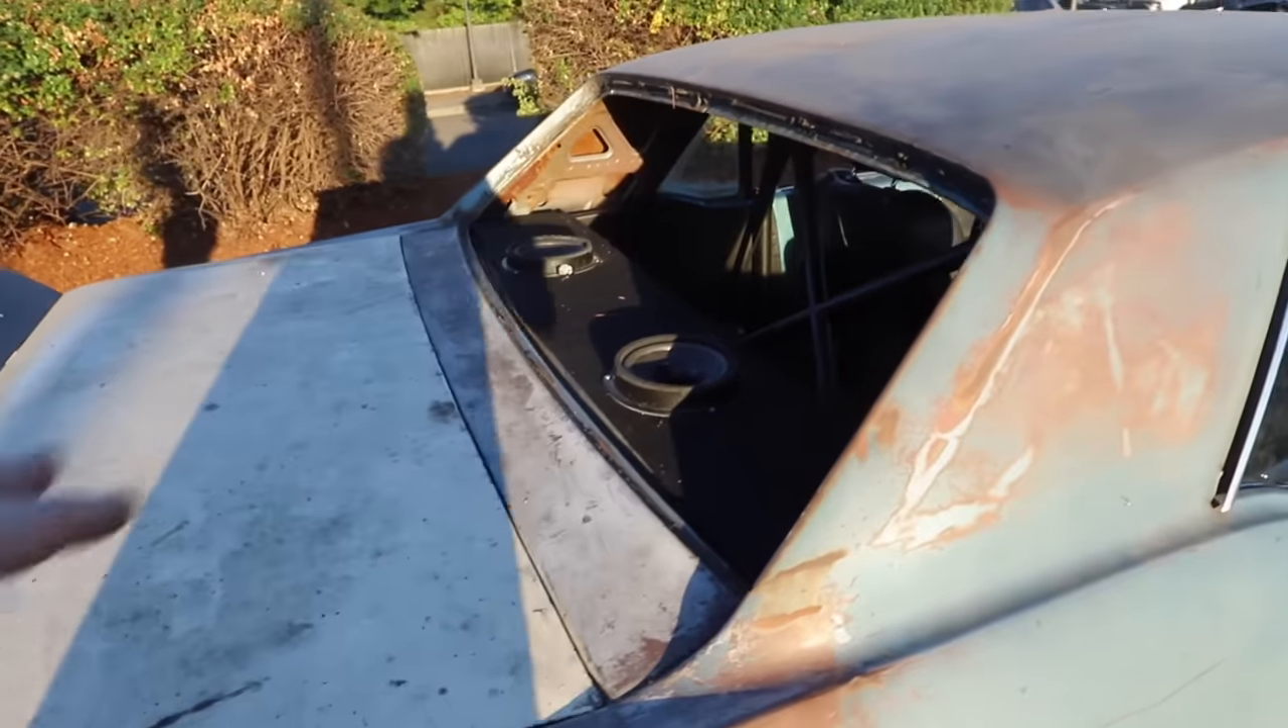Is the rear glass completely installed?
No.